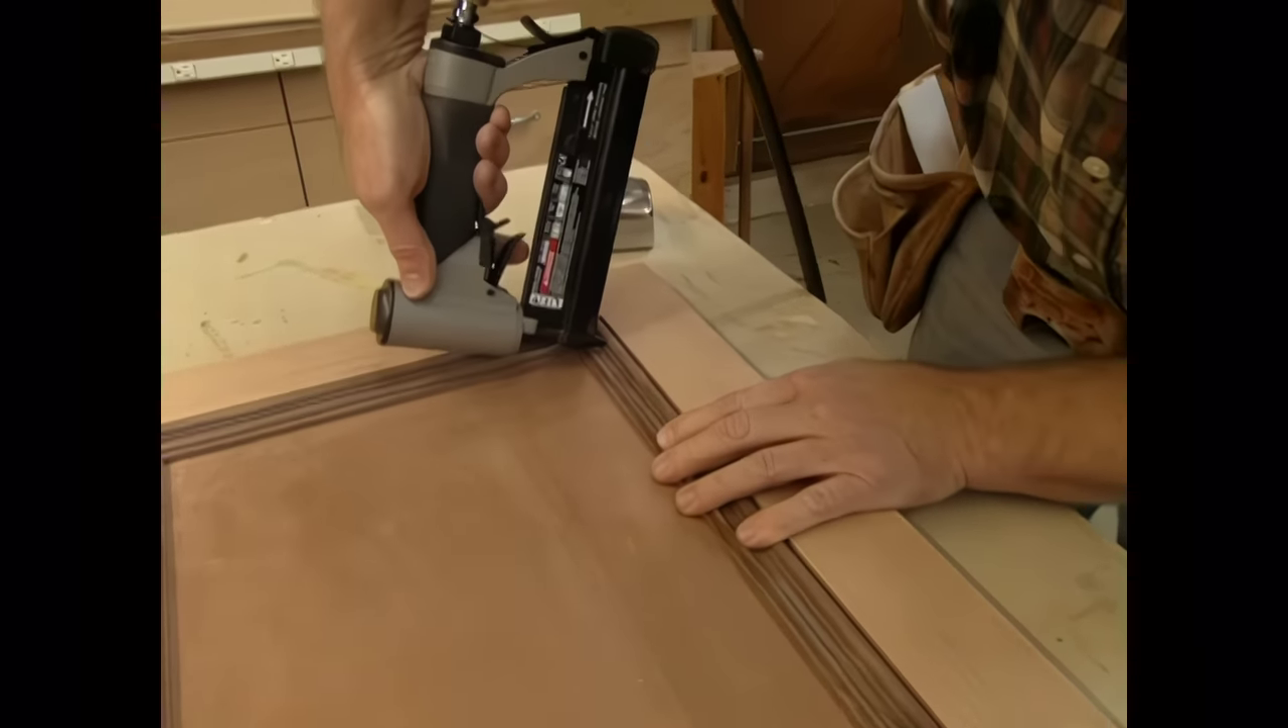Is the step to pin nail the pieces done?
No.